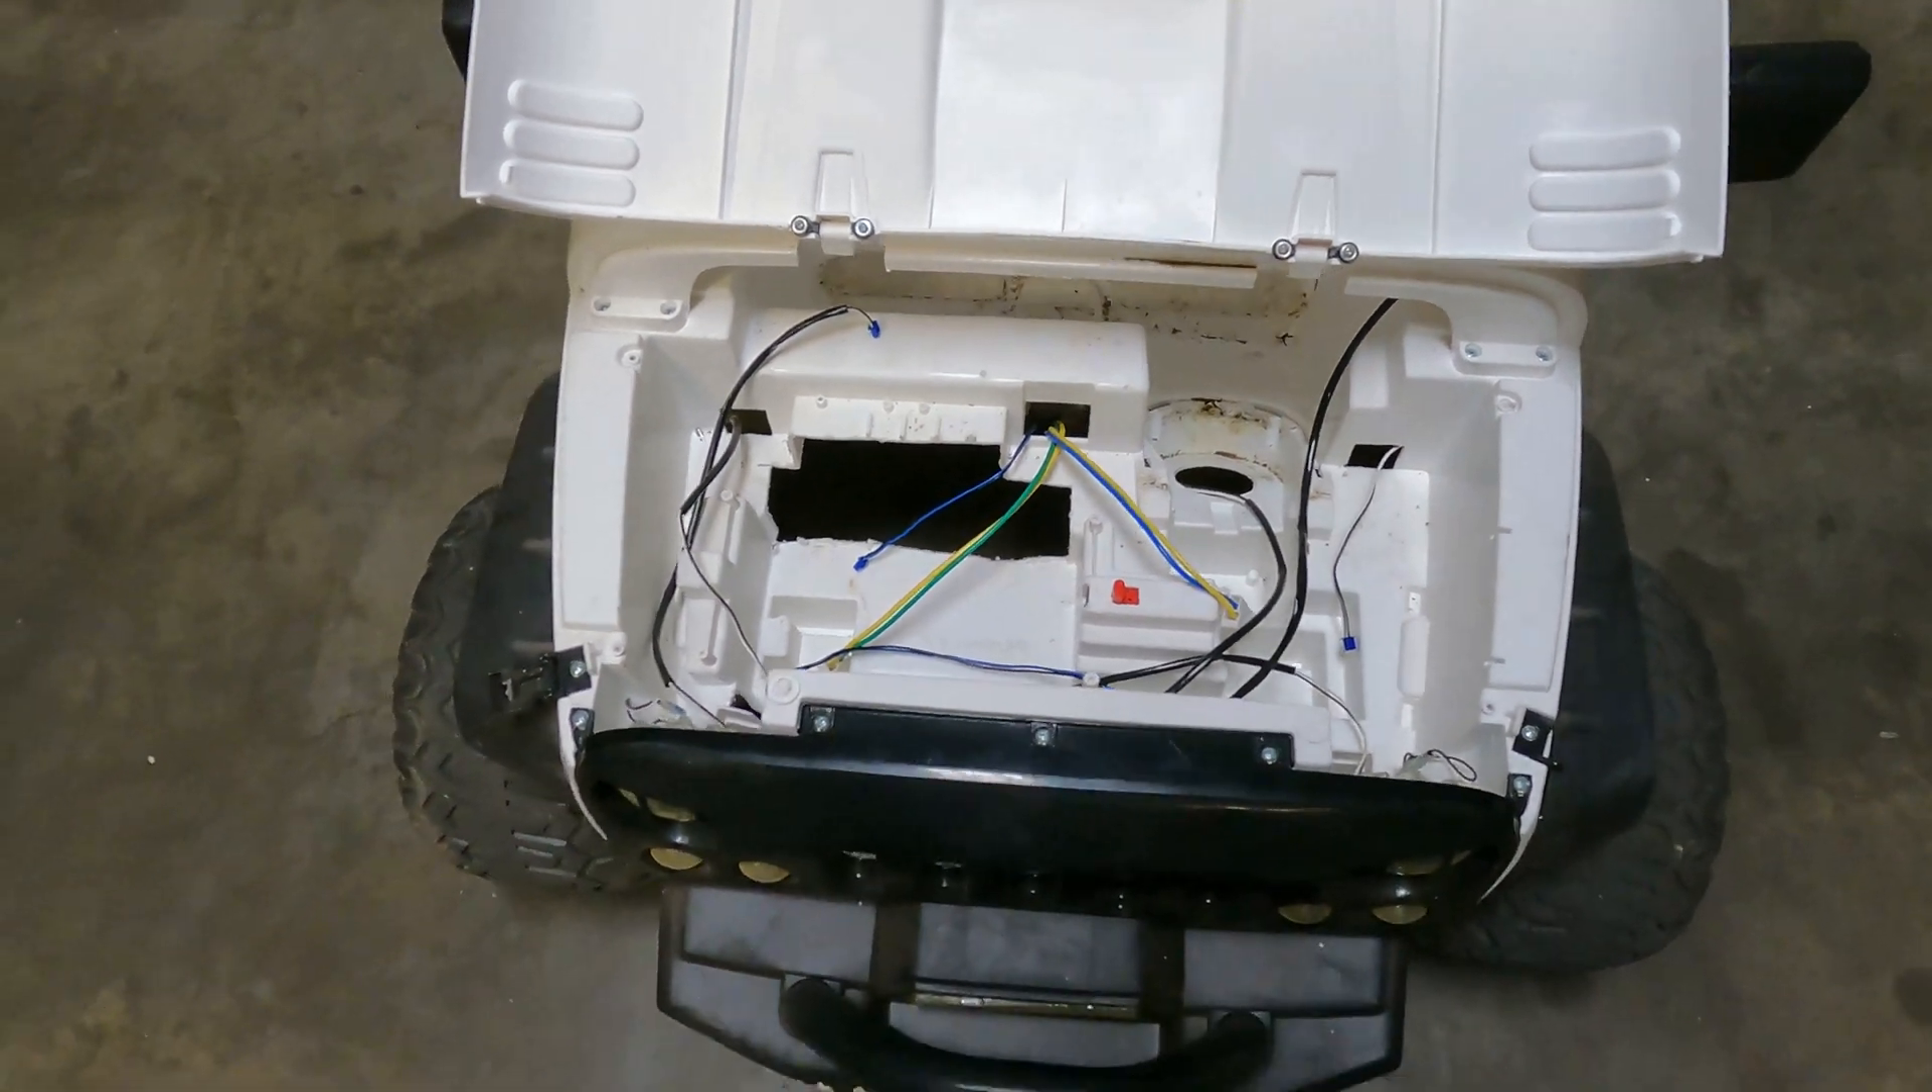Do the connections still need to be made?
Yes.